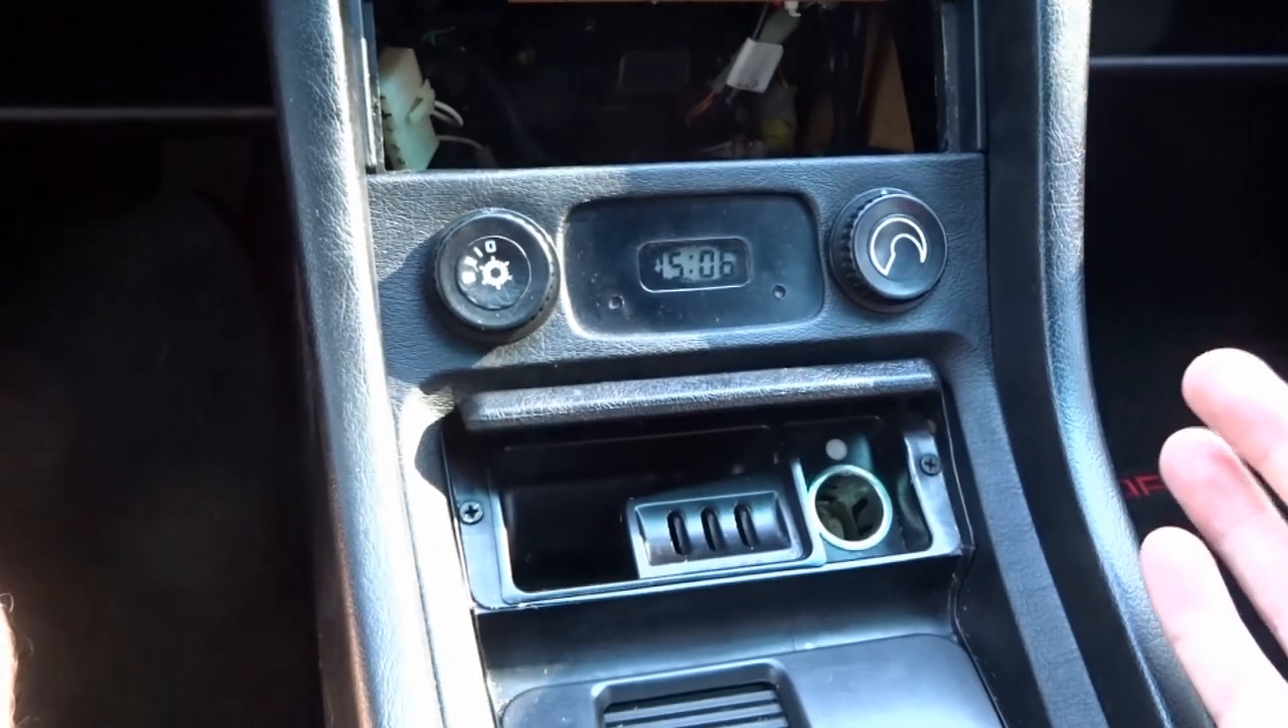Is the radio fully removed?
Yes.